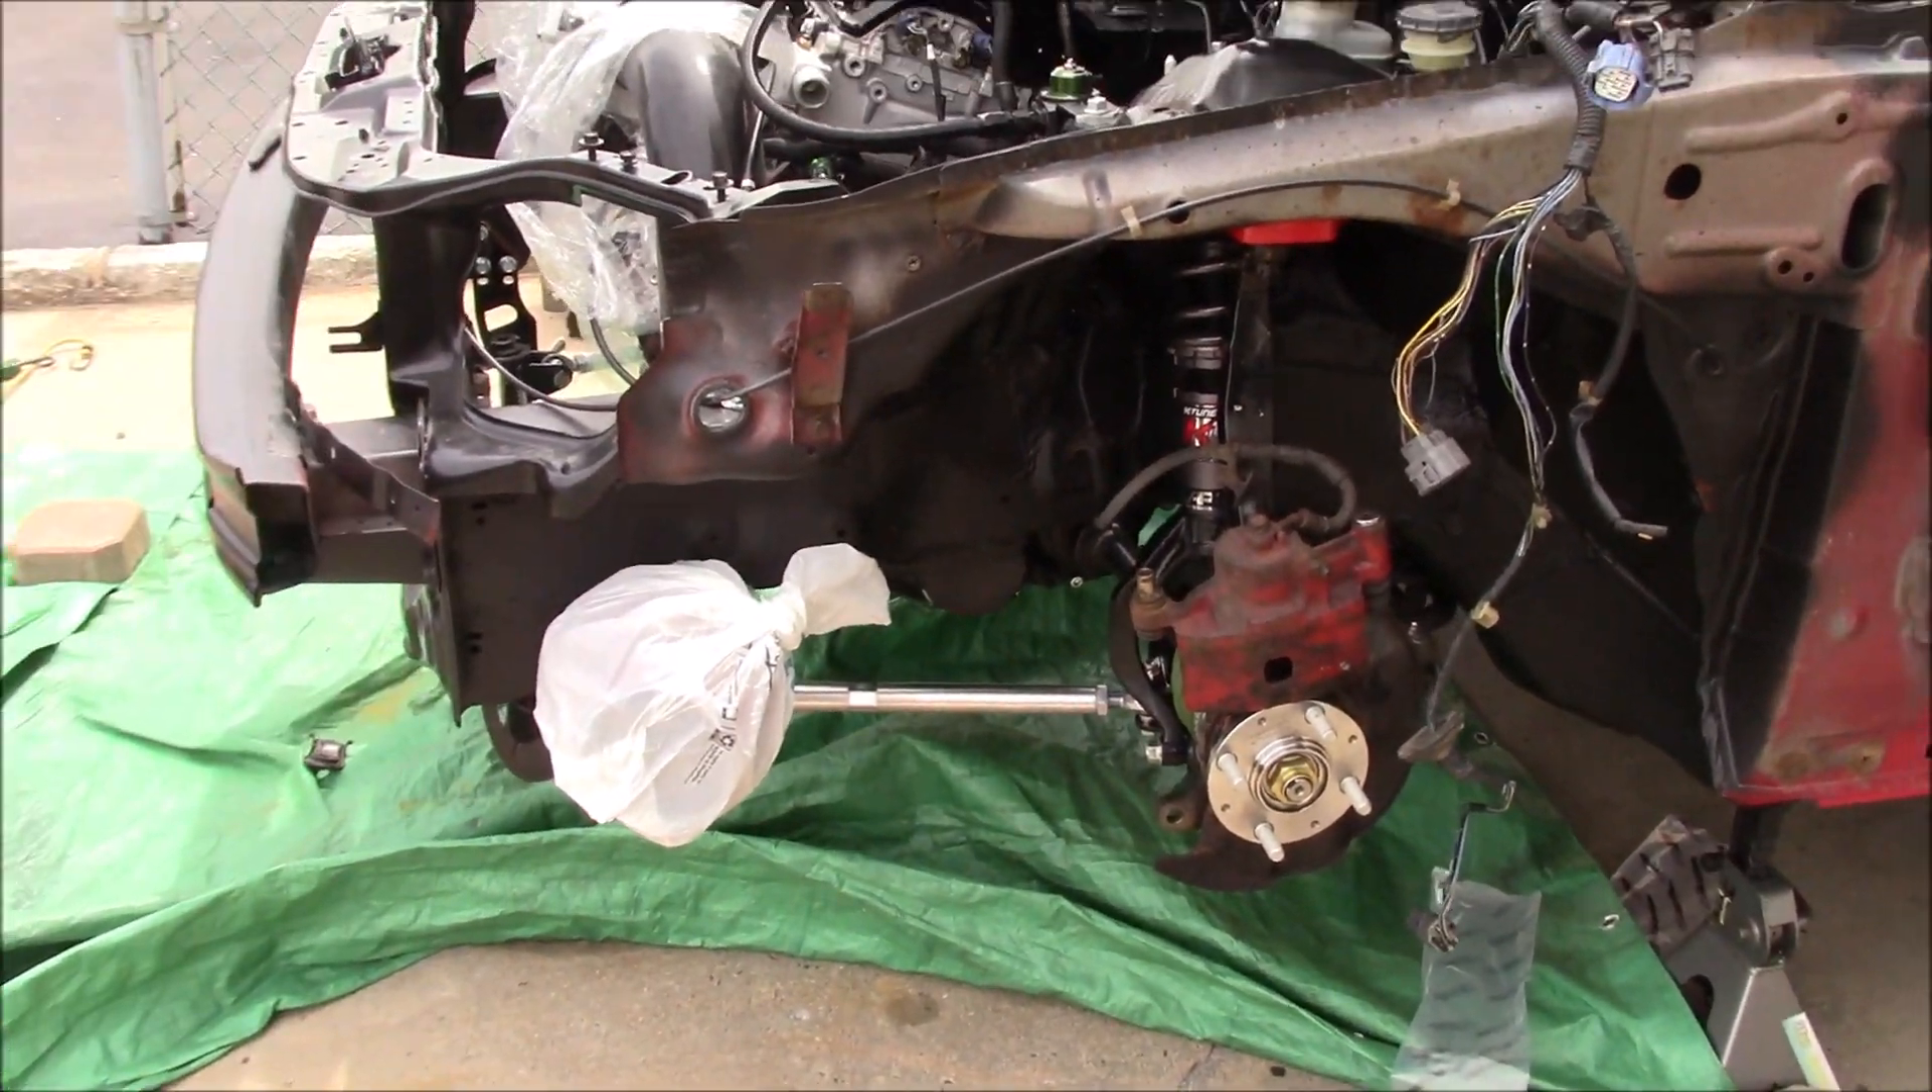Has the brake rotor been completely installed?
No.